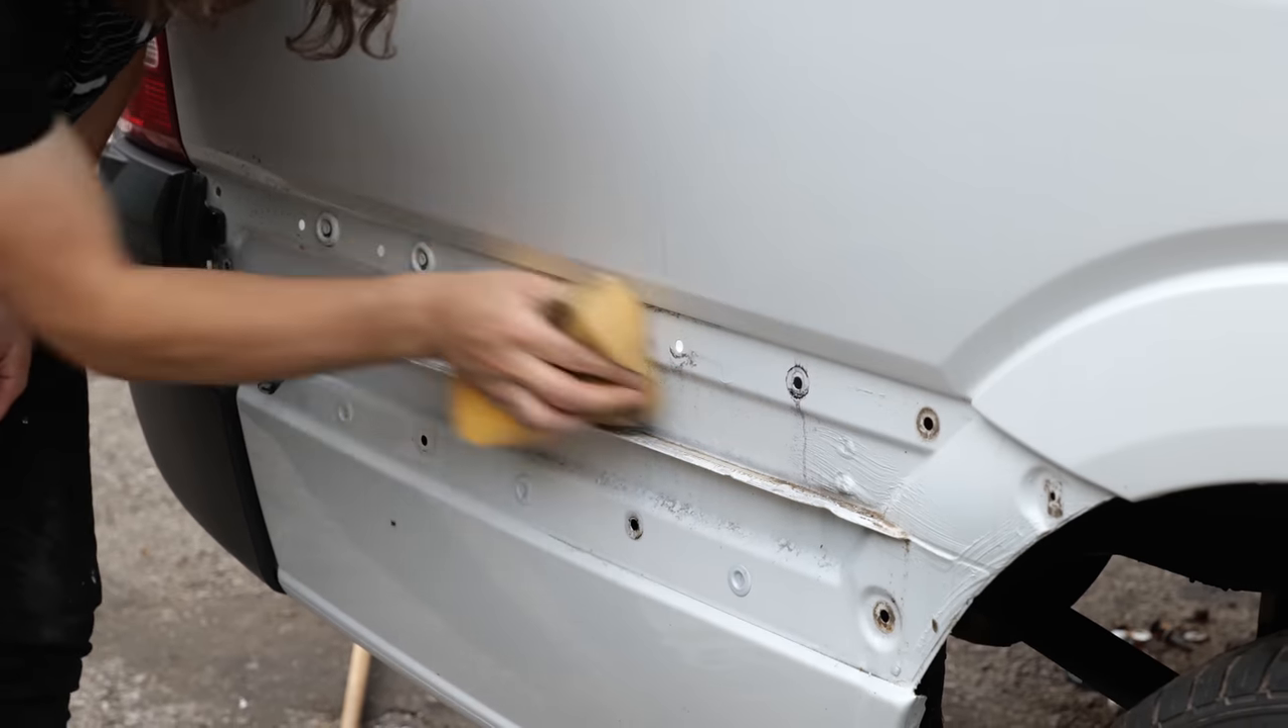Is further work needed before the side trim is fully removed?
No.